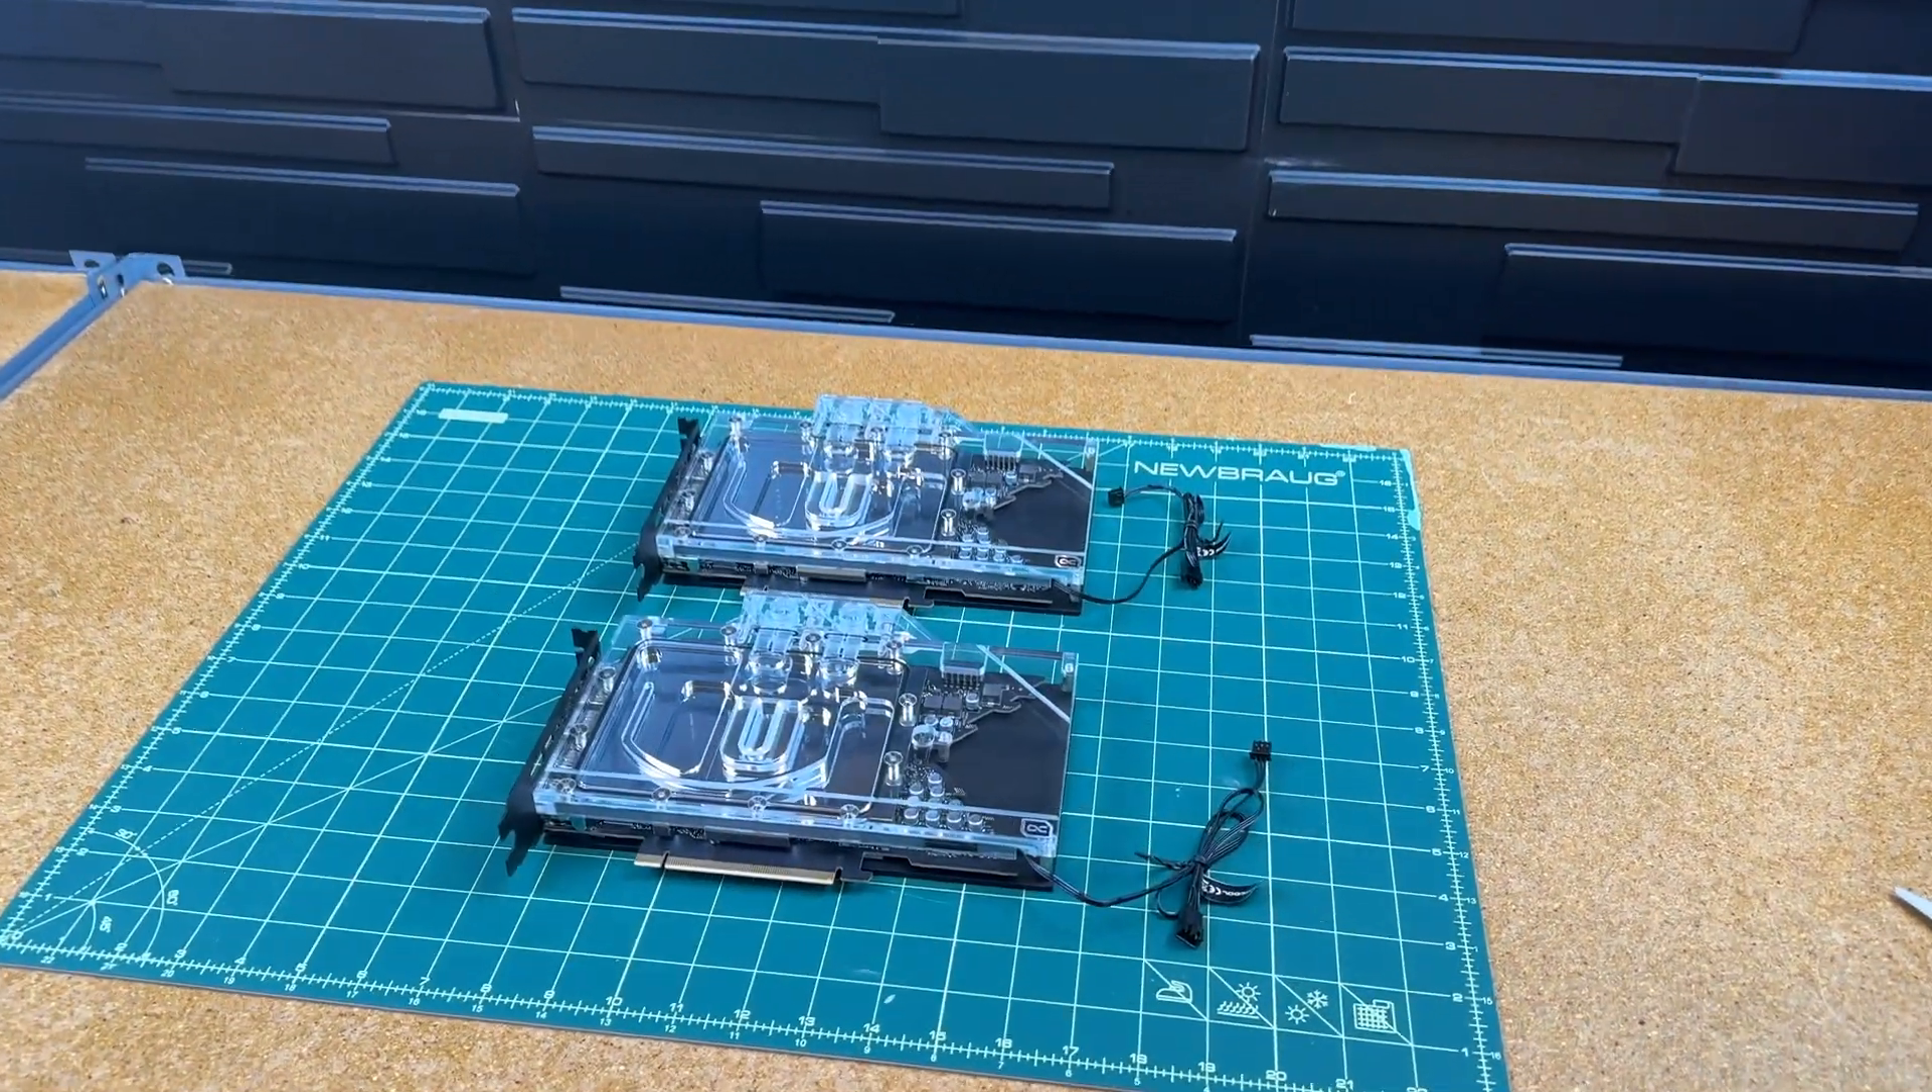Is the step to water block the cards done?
Yes.